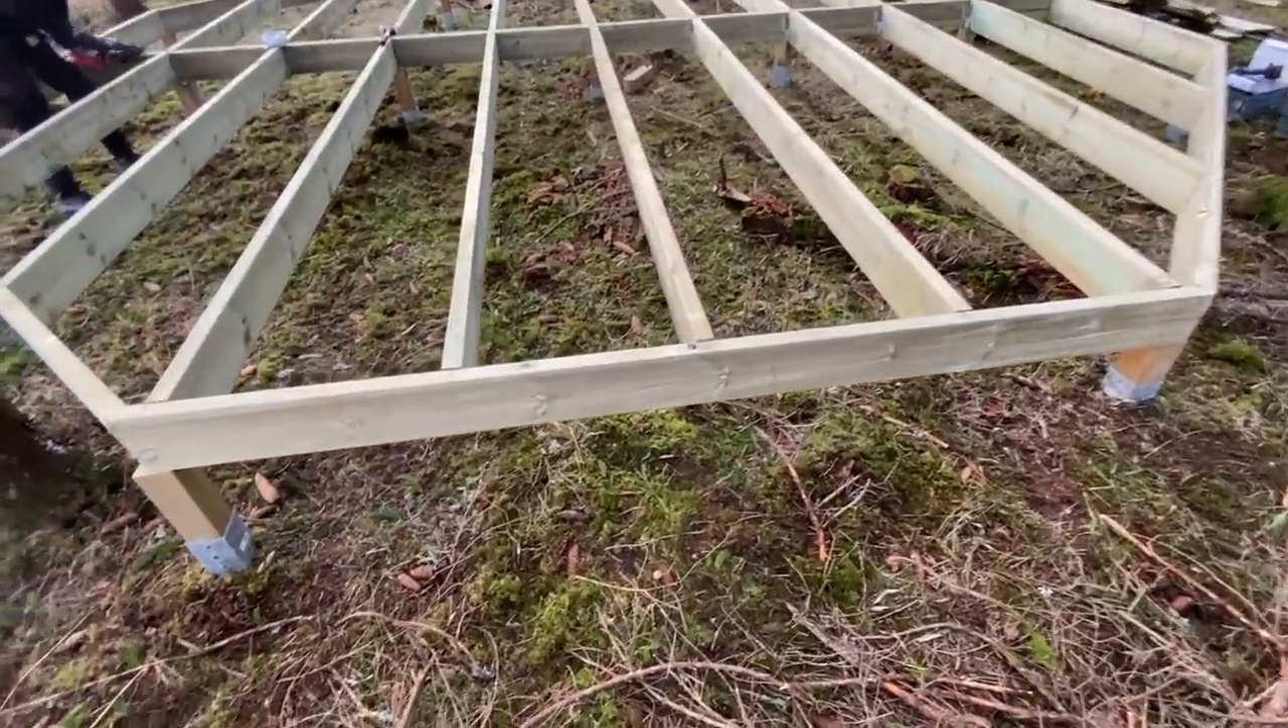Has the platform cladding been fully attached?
No.